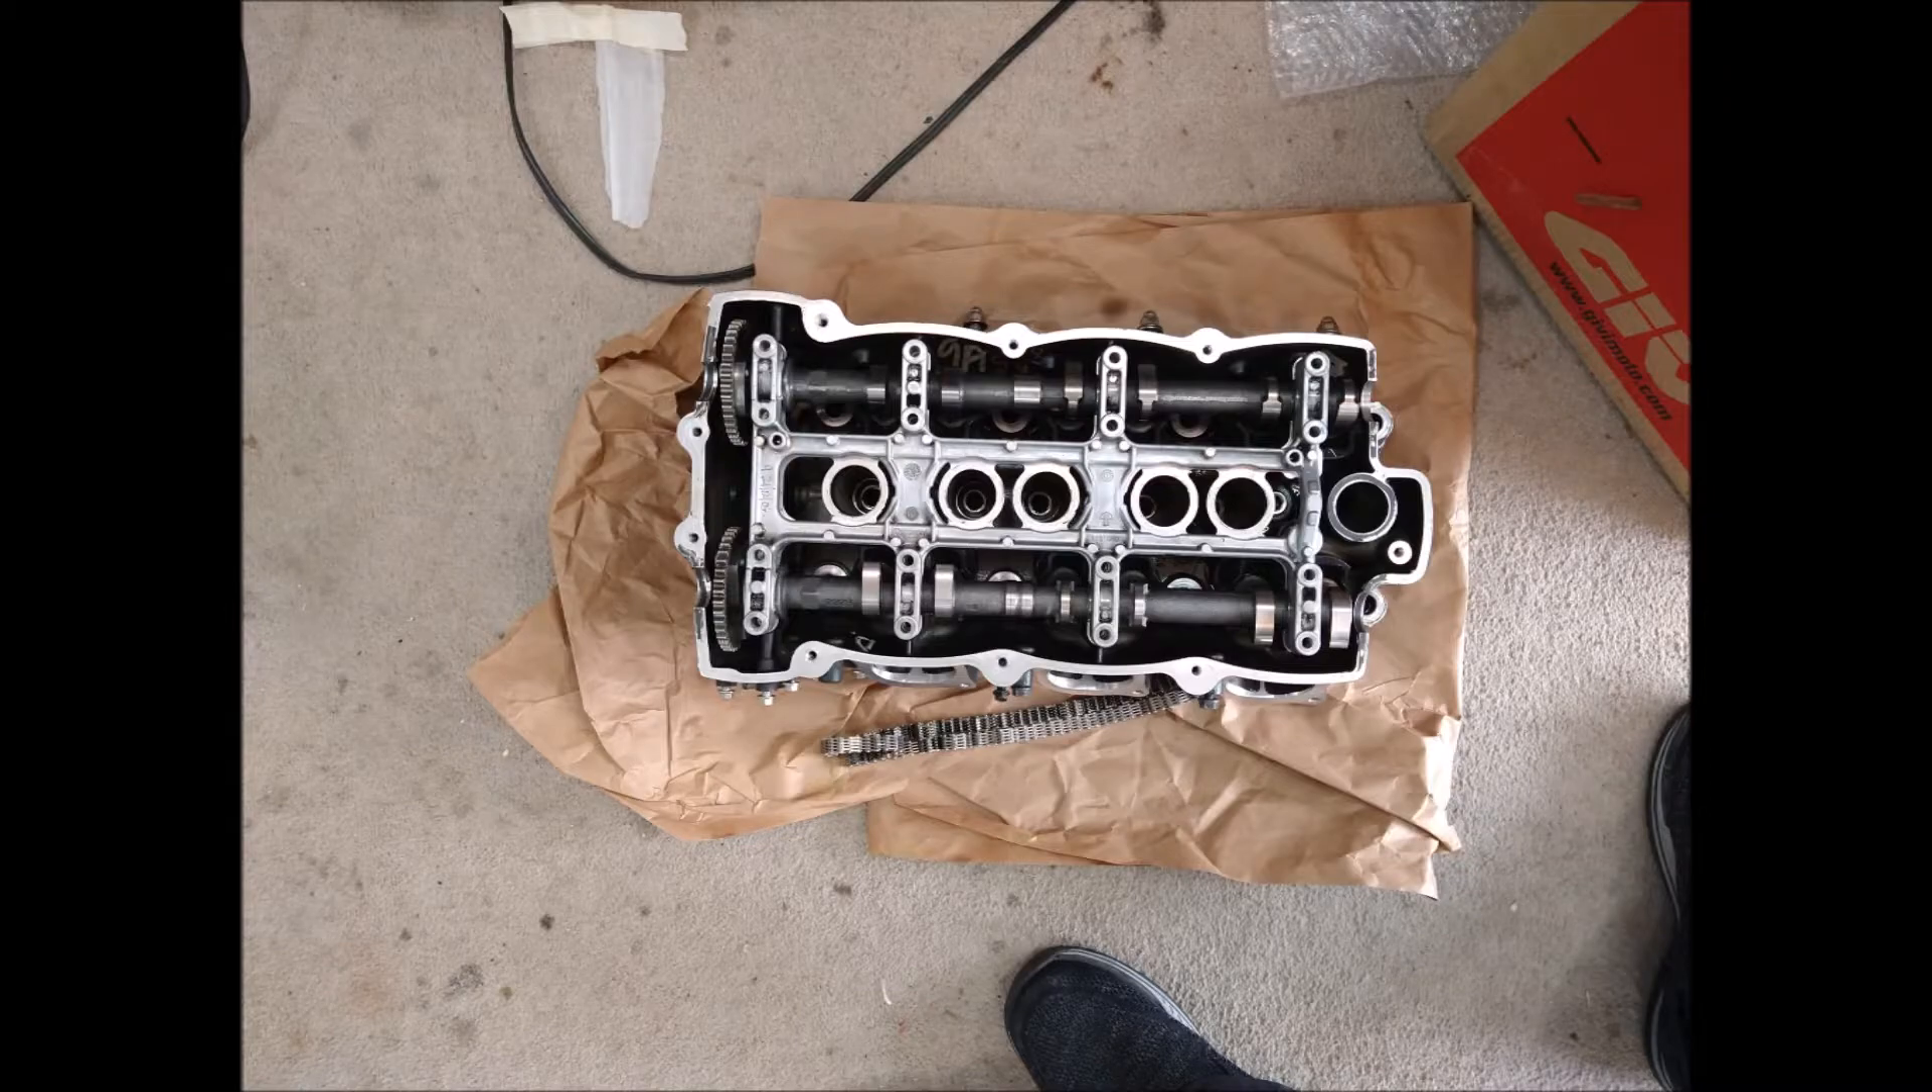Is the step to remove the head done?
Yes.